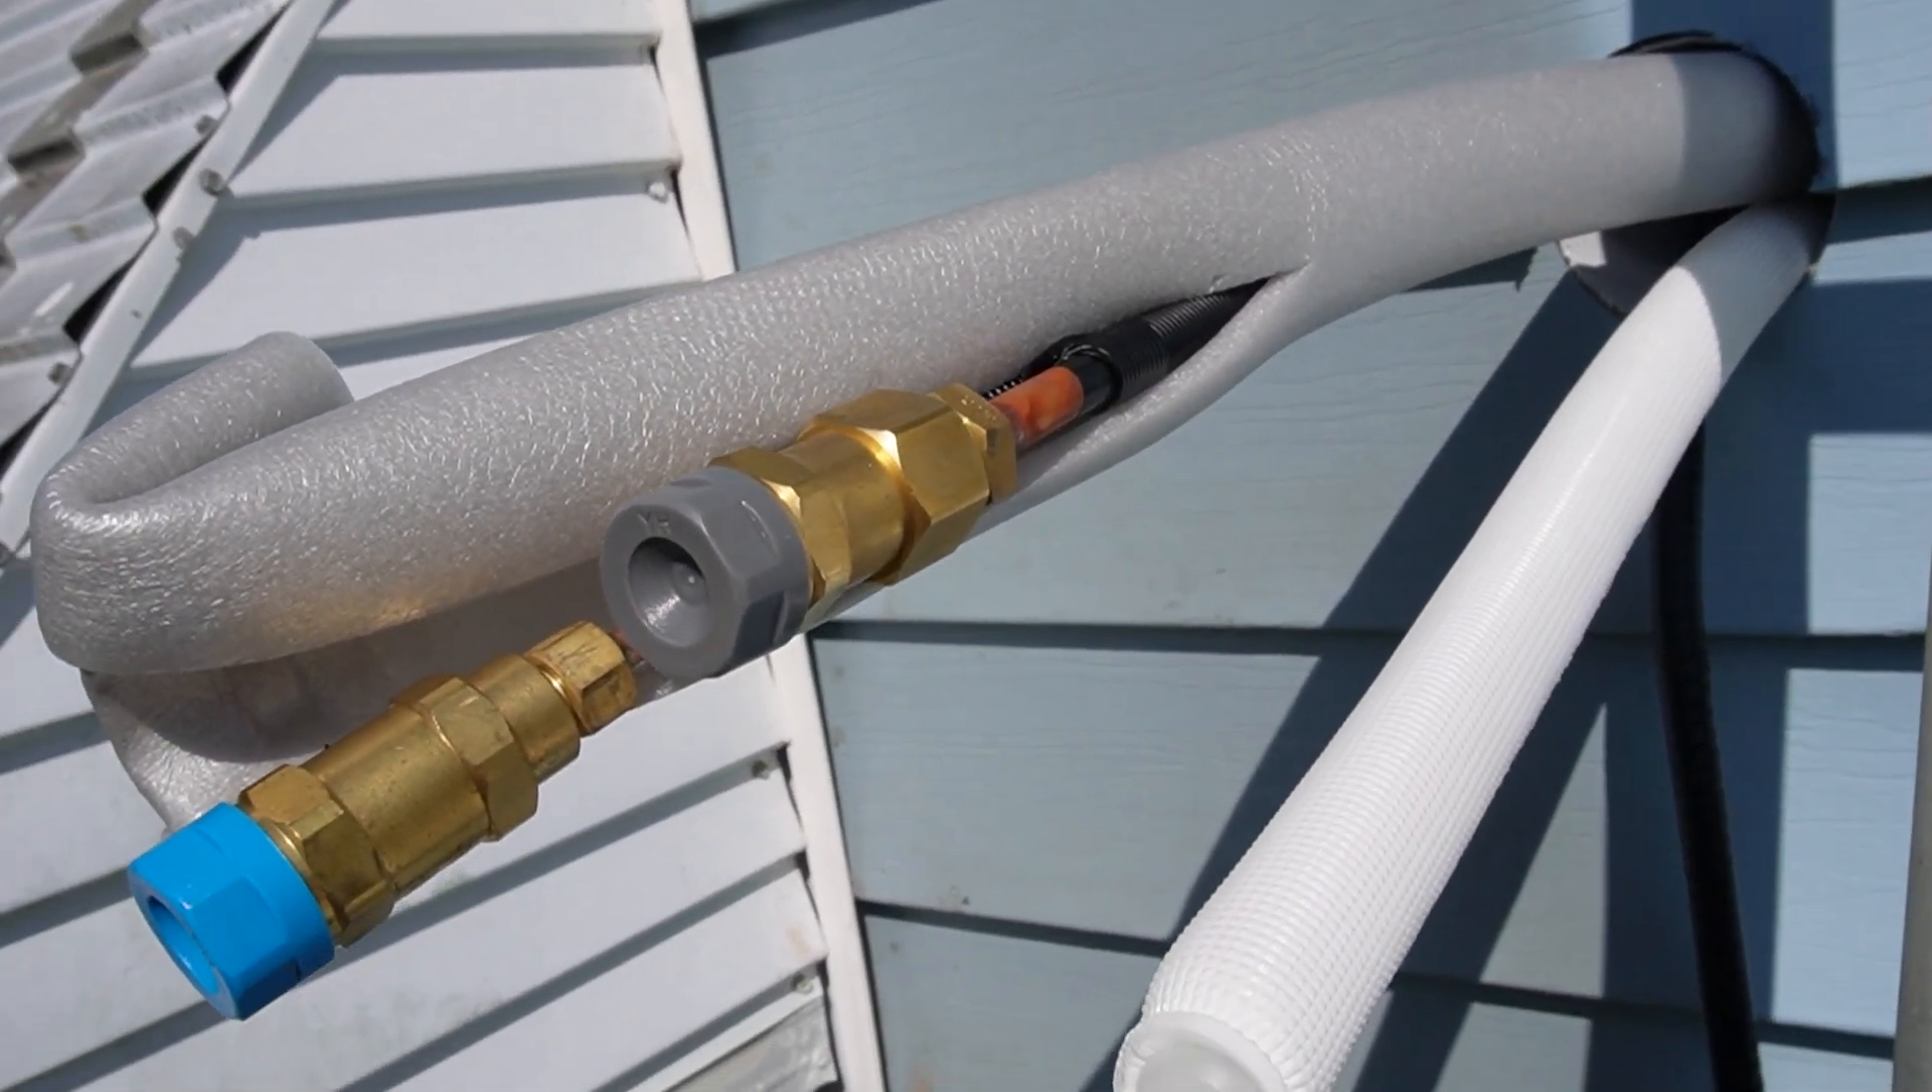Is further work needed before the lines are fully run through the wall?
No.